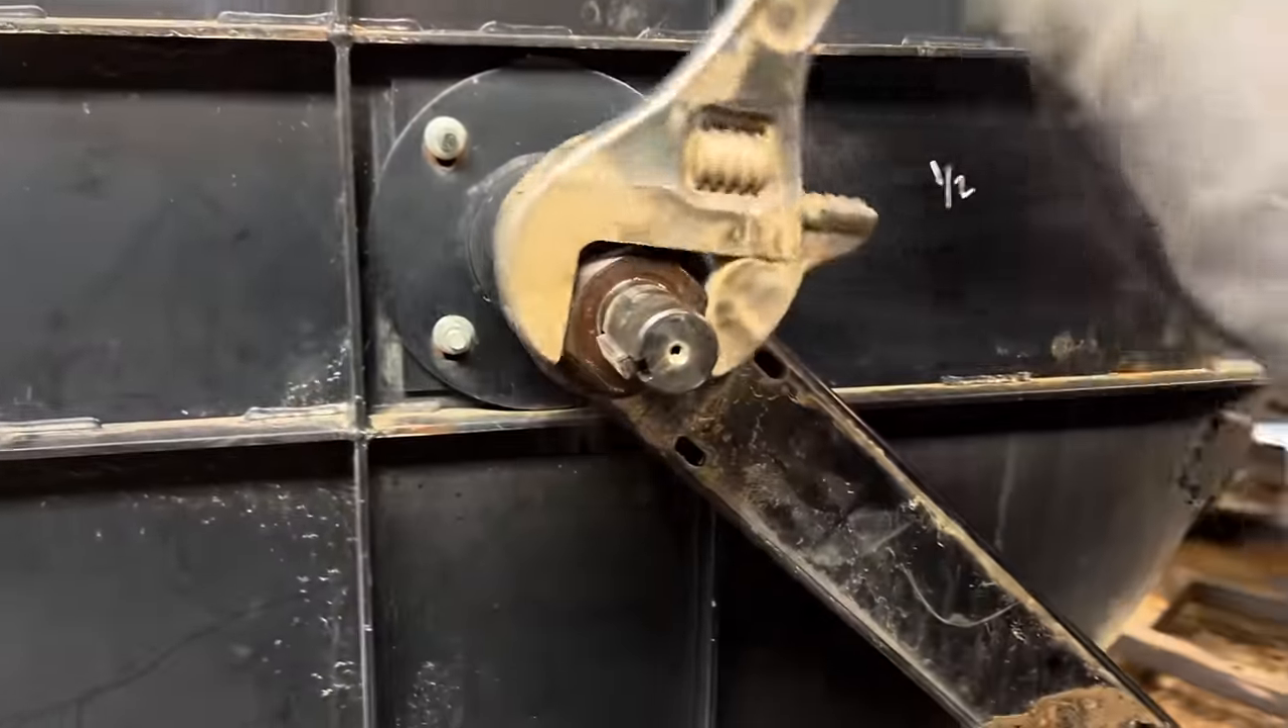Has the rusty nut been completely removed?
No.